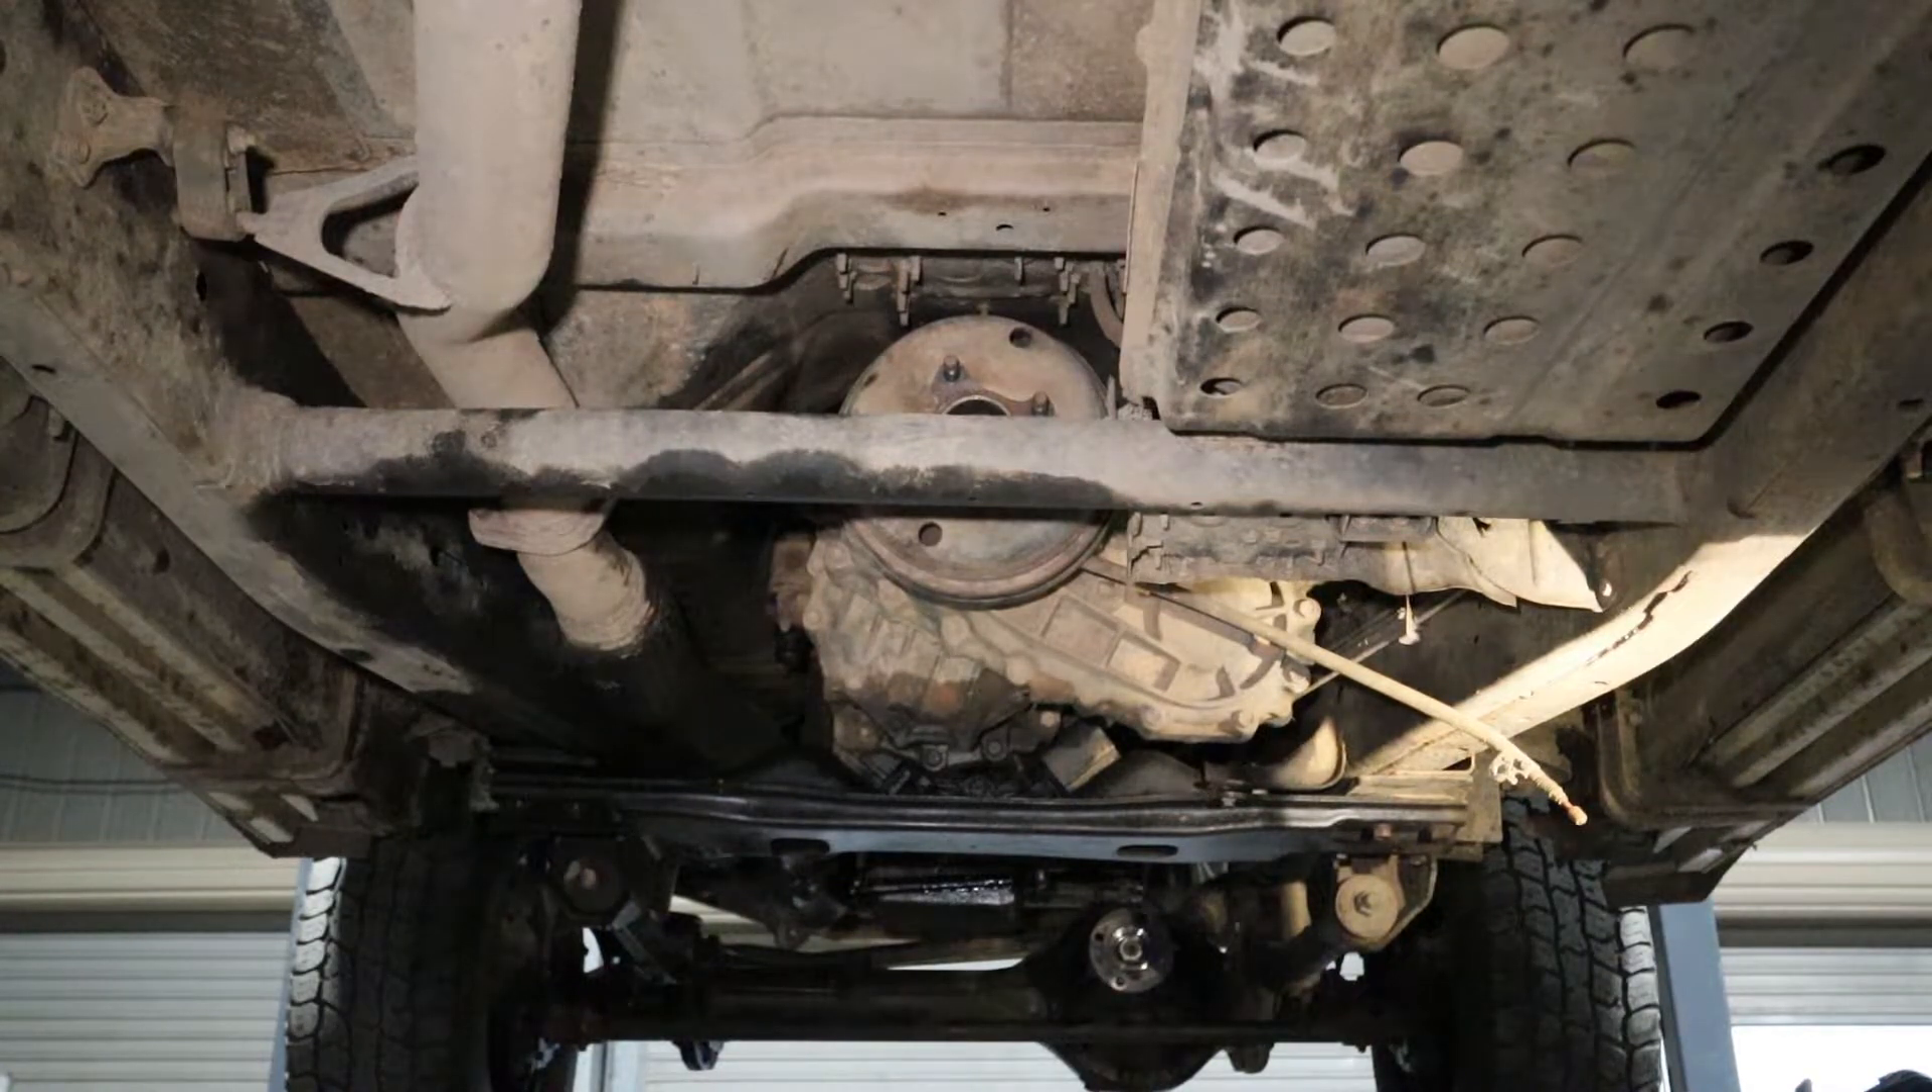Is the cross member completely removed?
No.